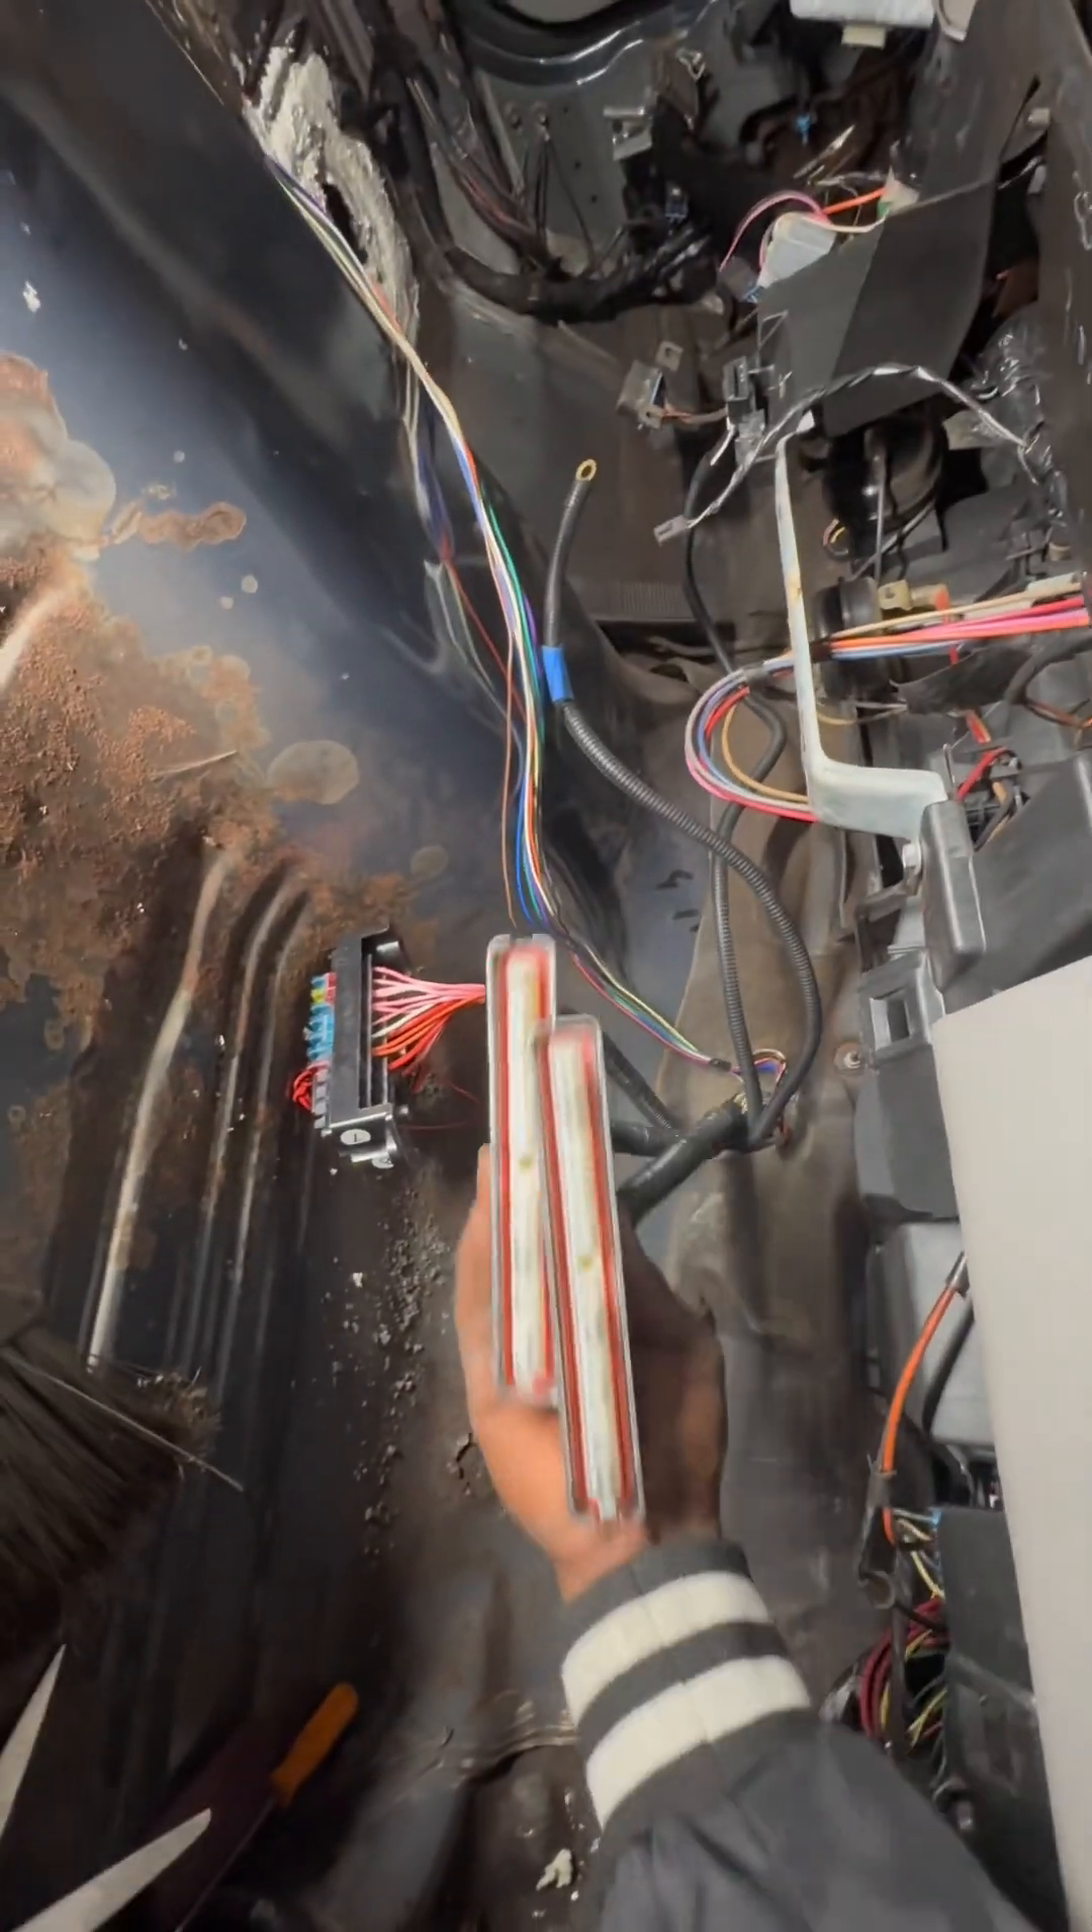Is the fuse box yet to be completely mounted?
Yes.